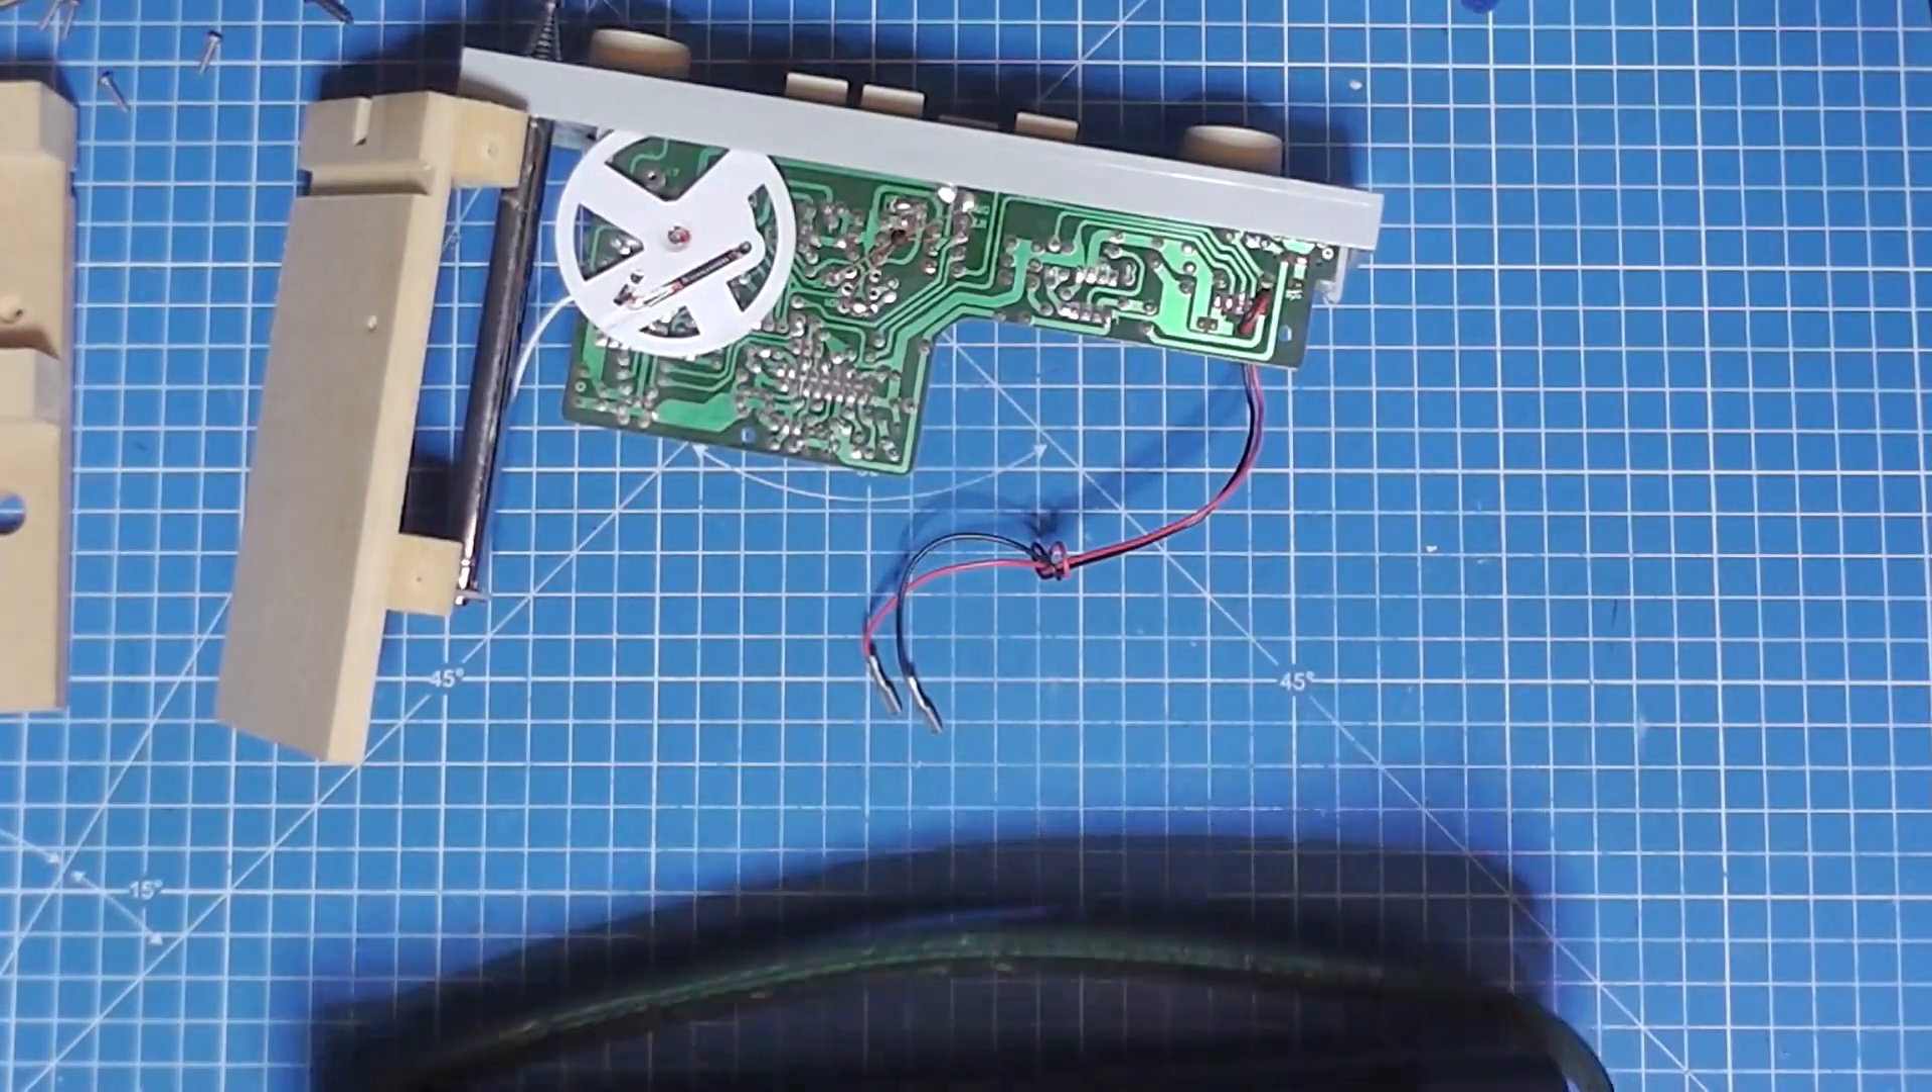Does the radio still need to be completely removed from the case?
No.